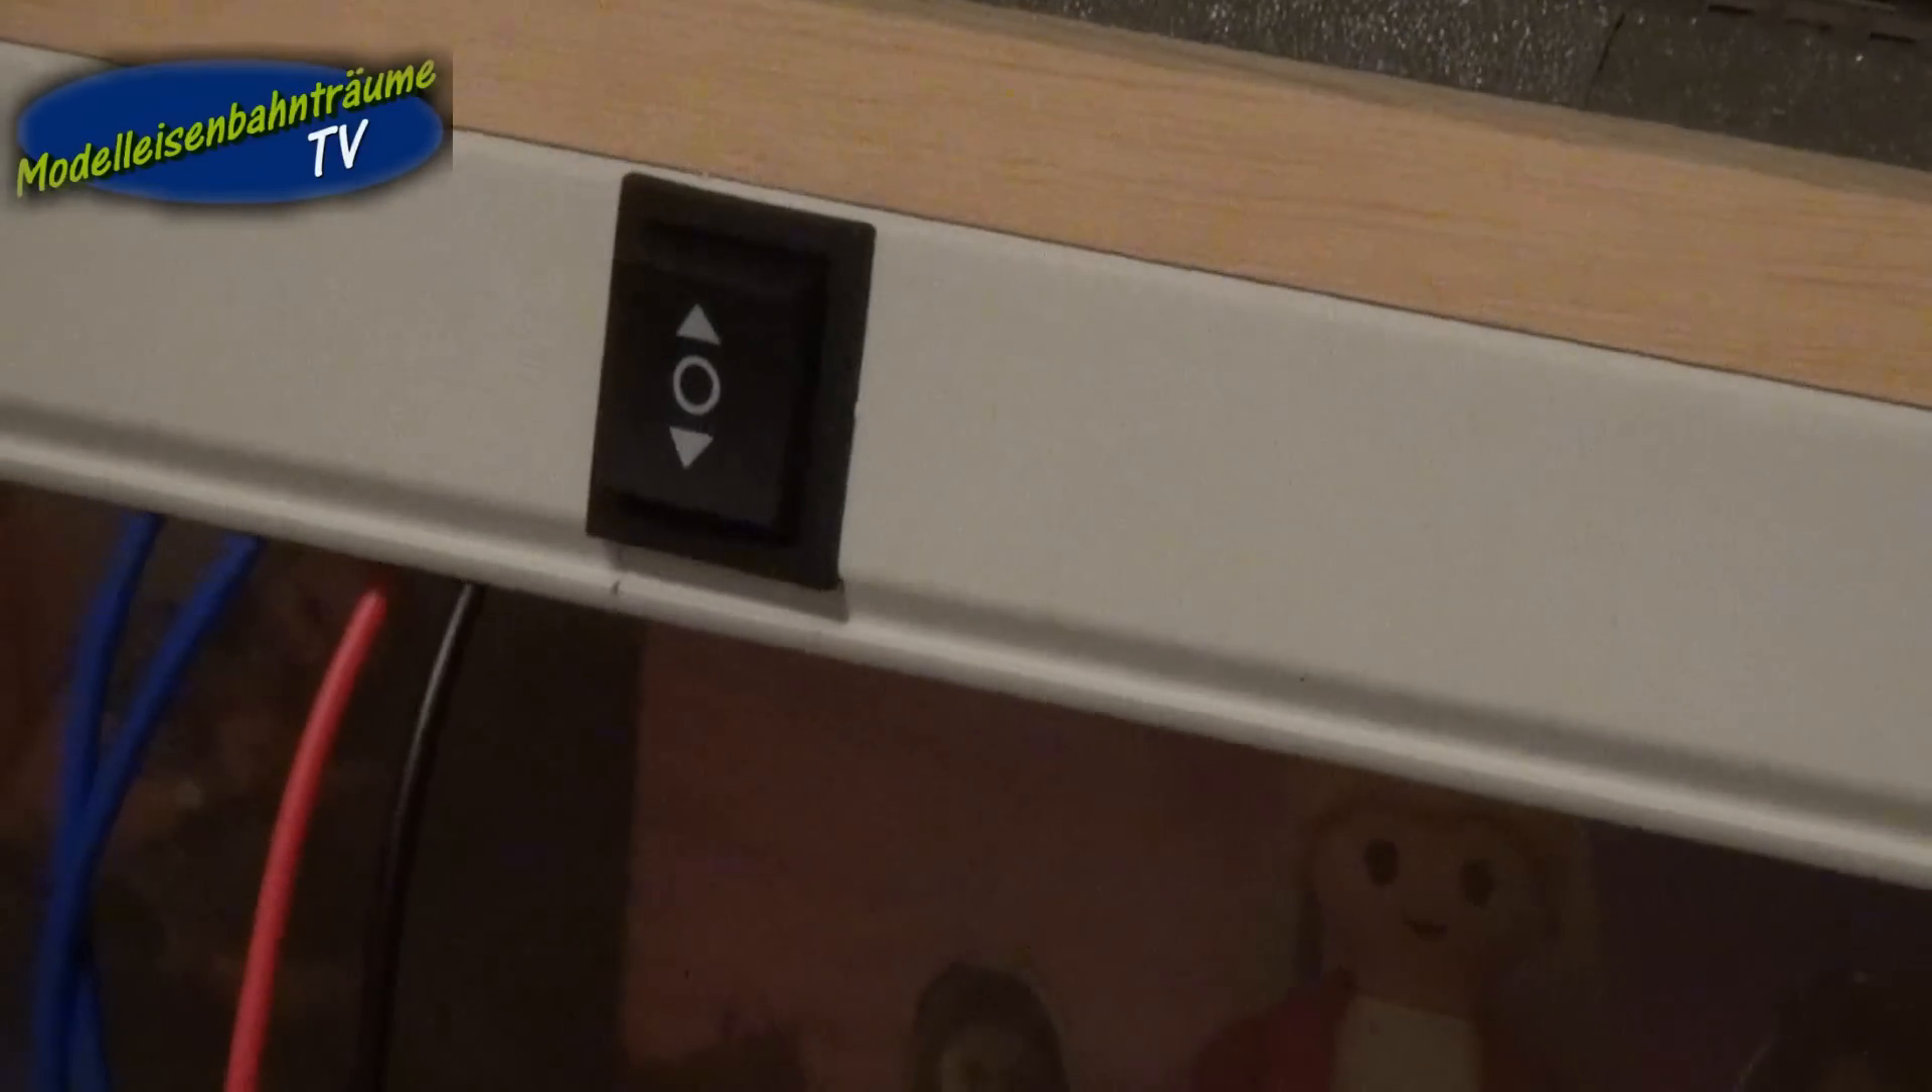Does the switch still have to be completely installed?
No.